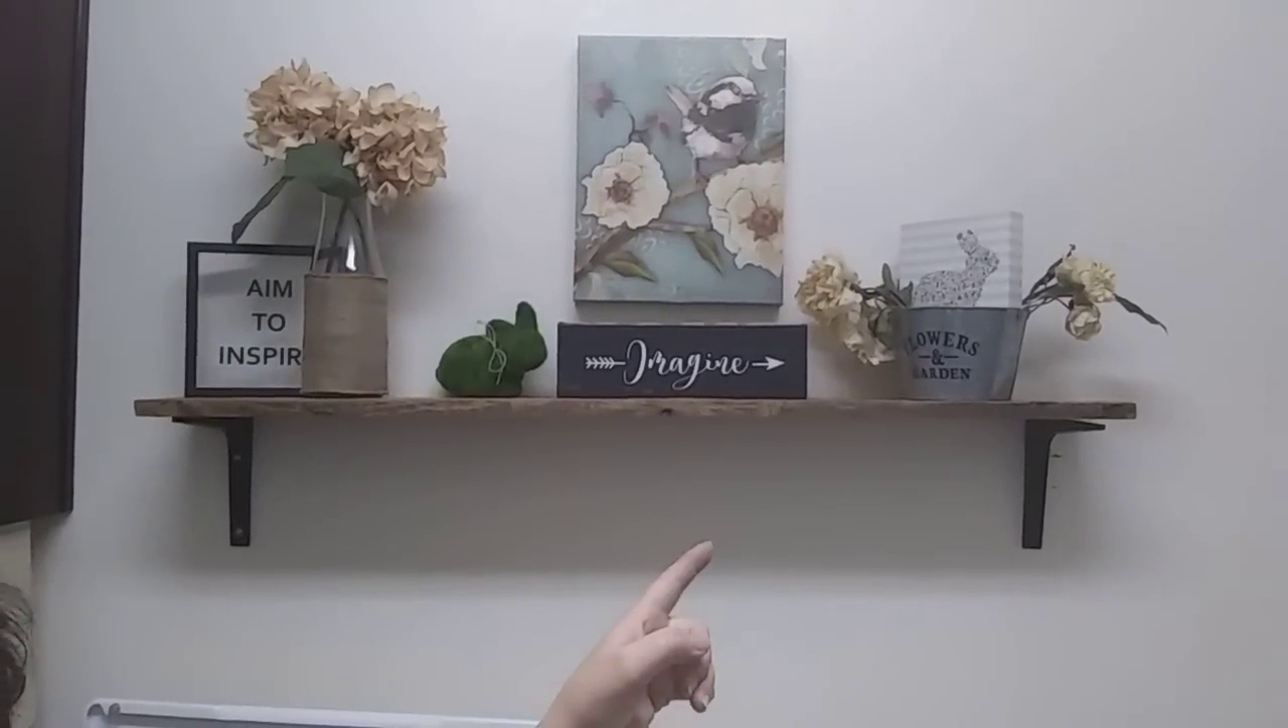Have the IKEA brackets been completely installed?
Yes.